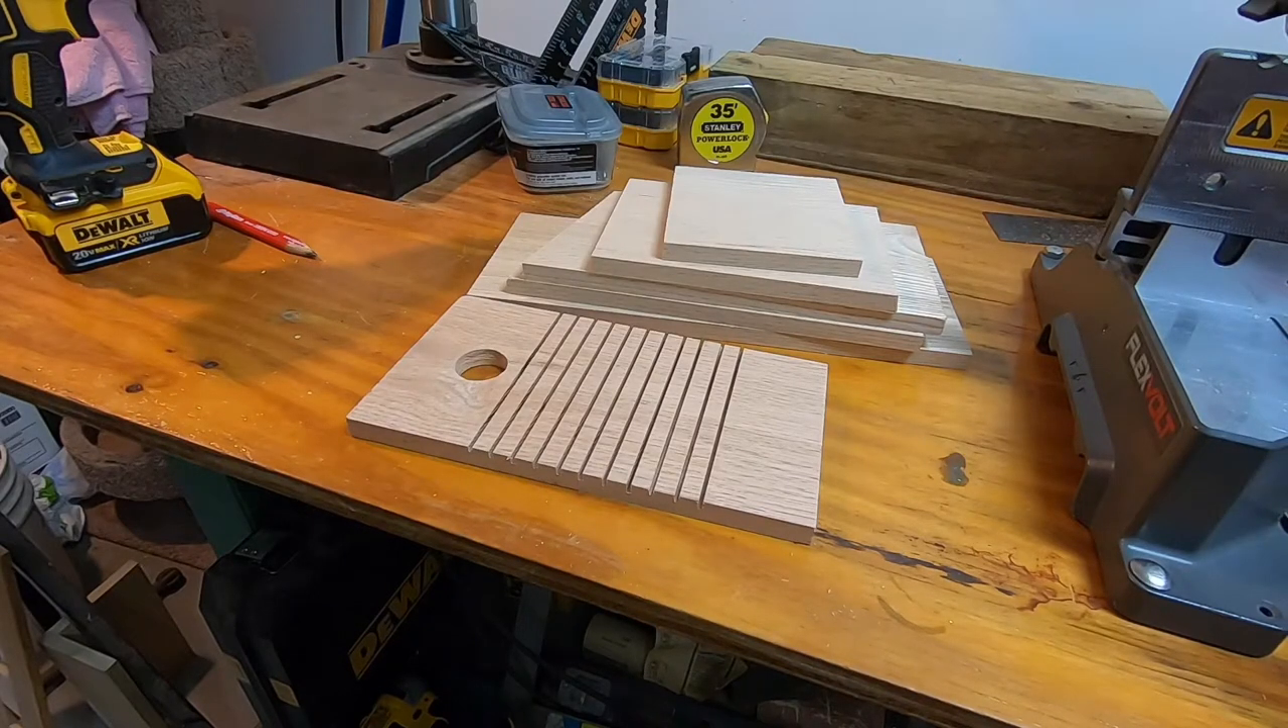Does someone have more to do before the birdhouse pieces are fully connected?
Yes.